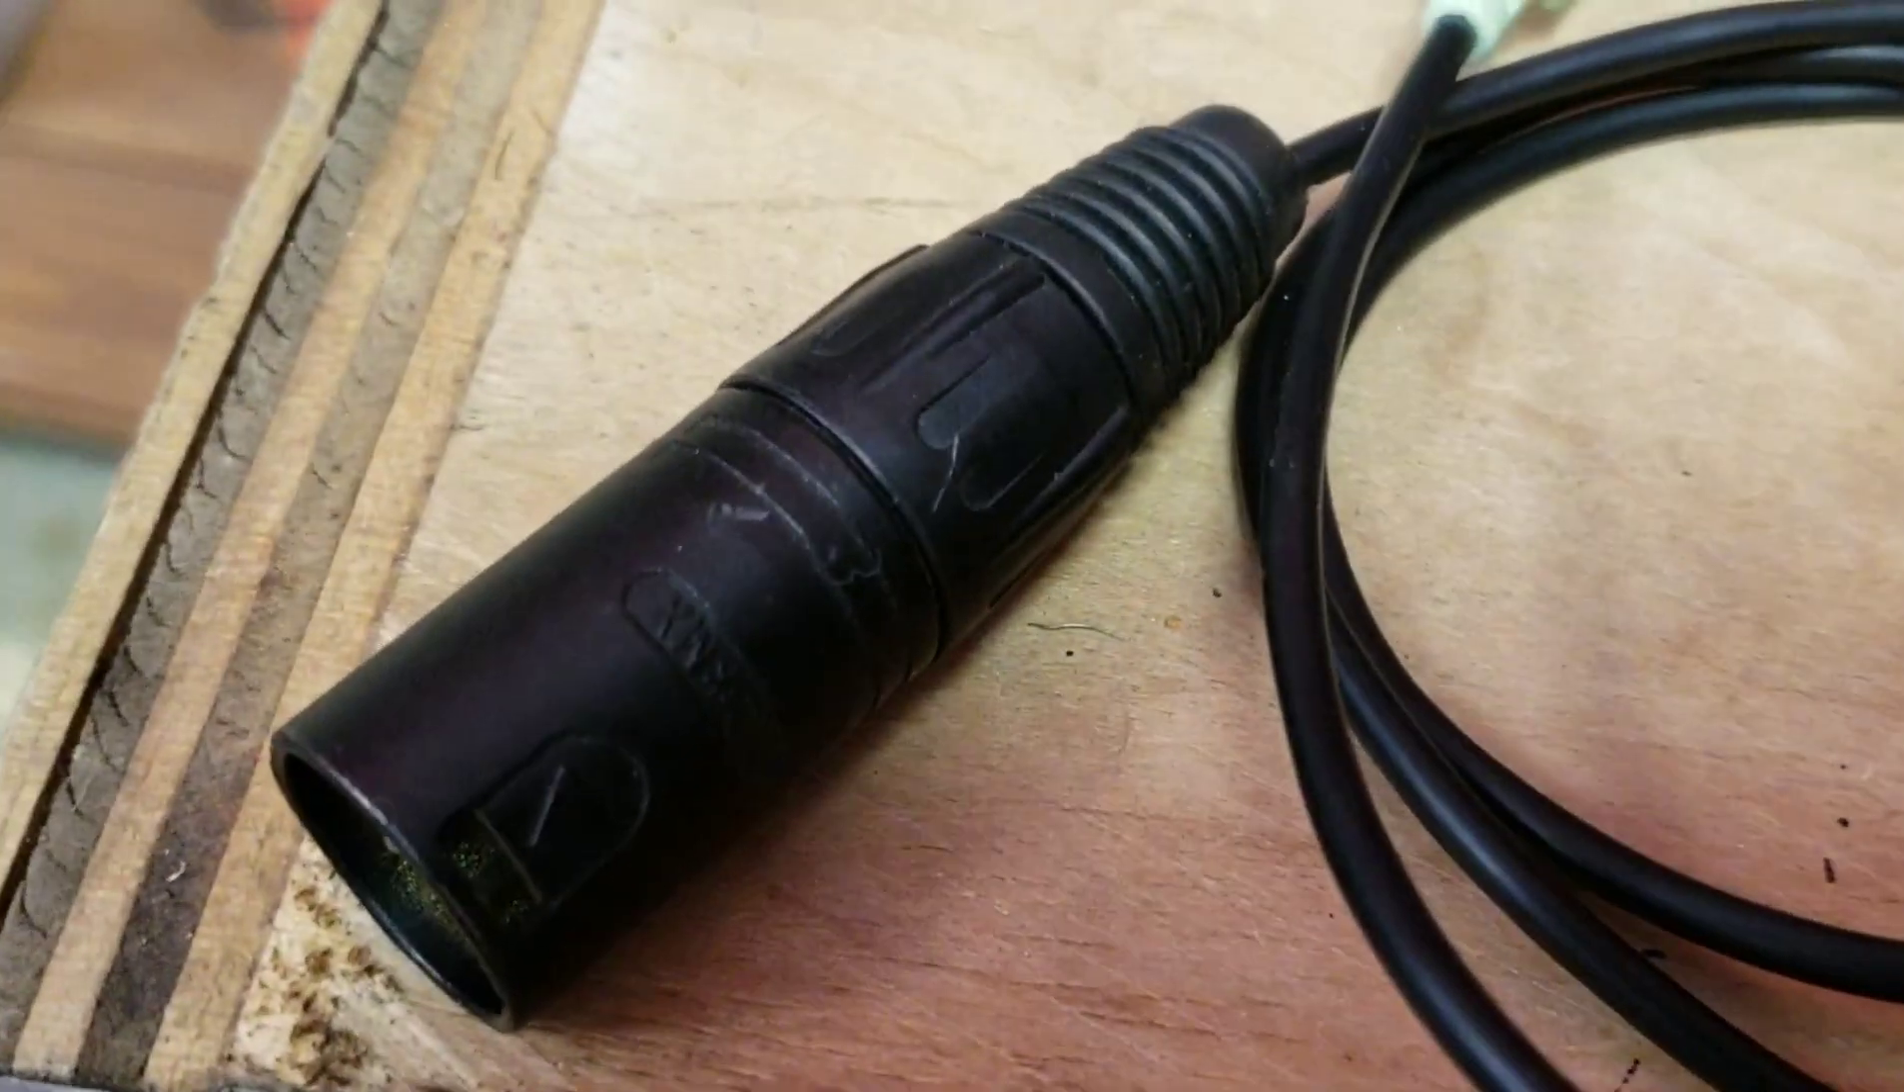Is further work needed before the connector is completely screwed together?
No.